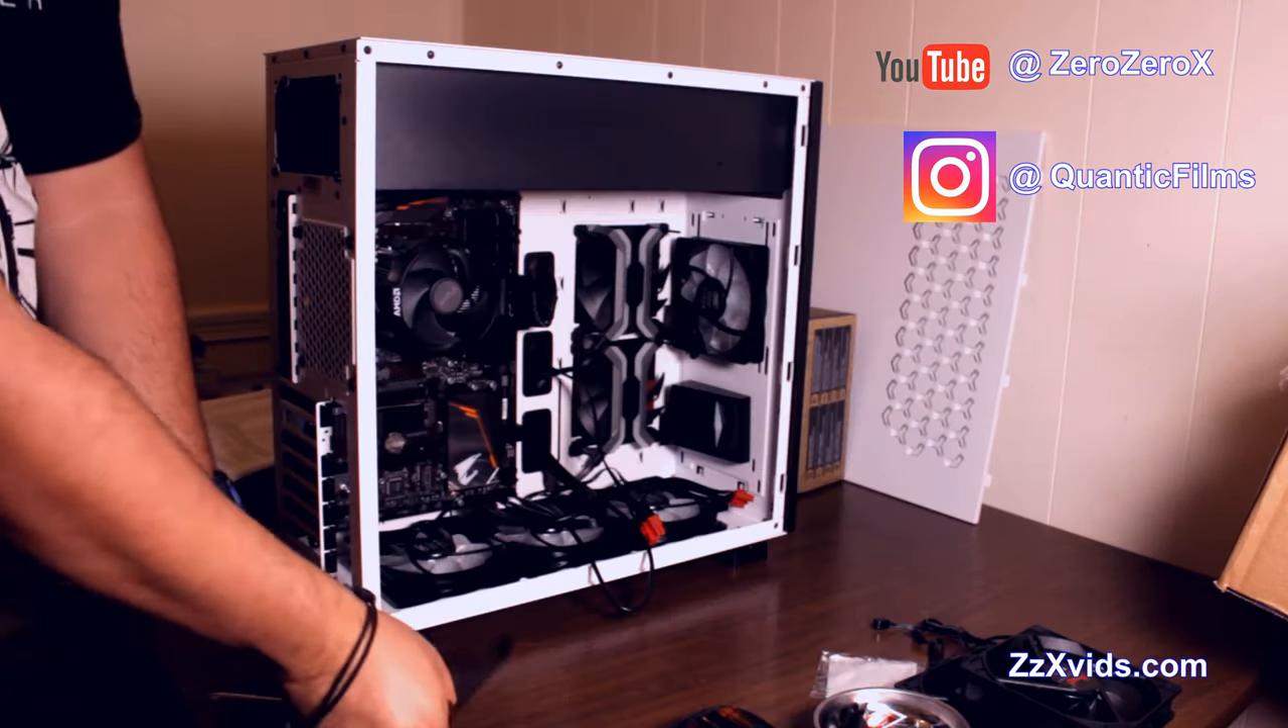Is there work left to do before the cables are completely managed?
Yes.